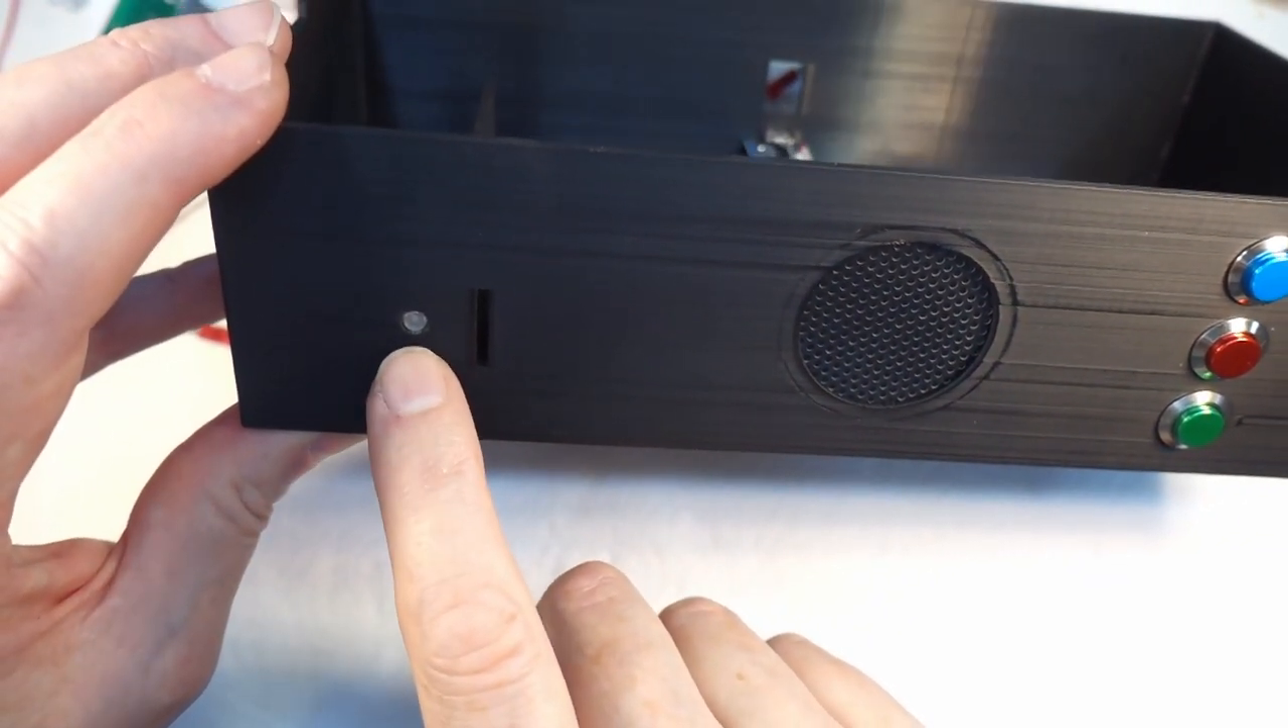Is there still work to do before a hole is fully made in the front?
No.